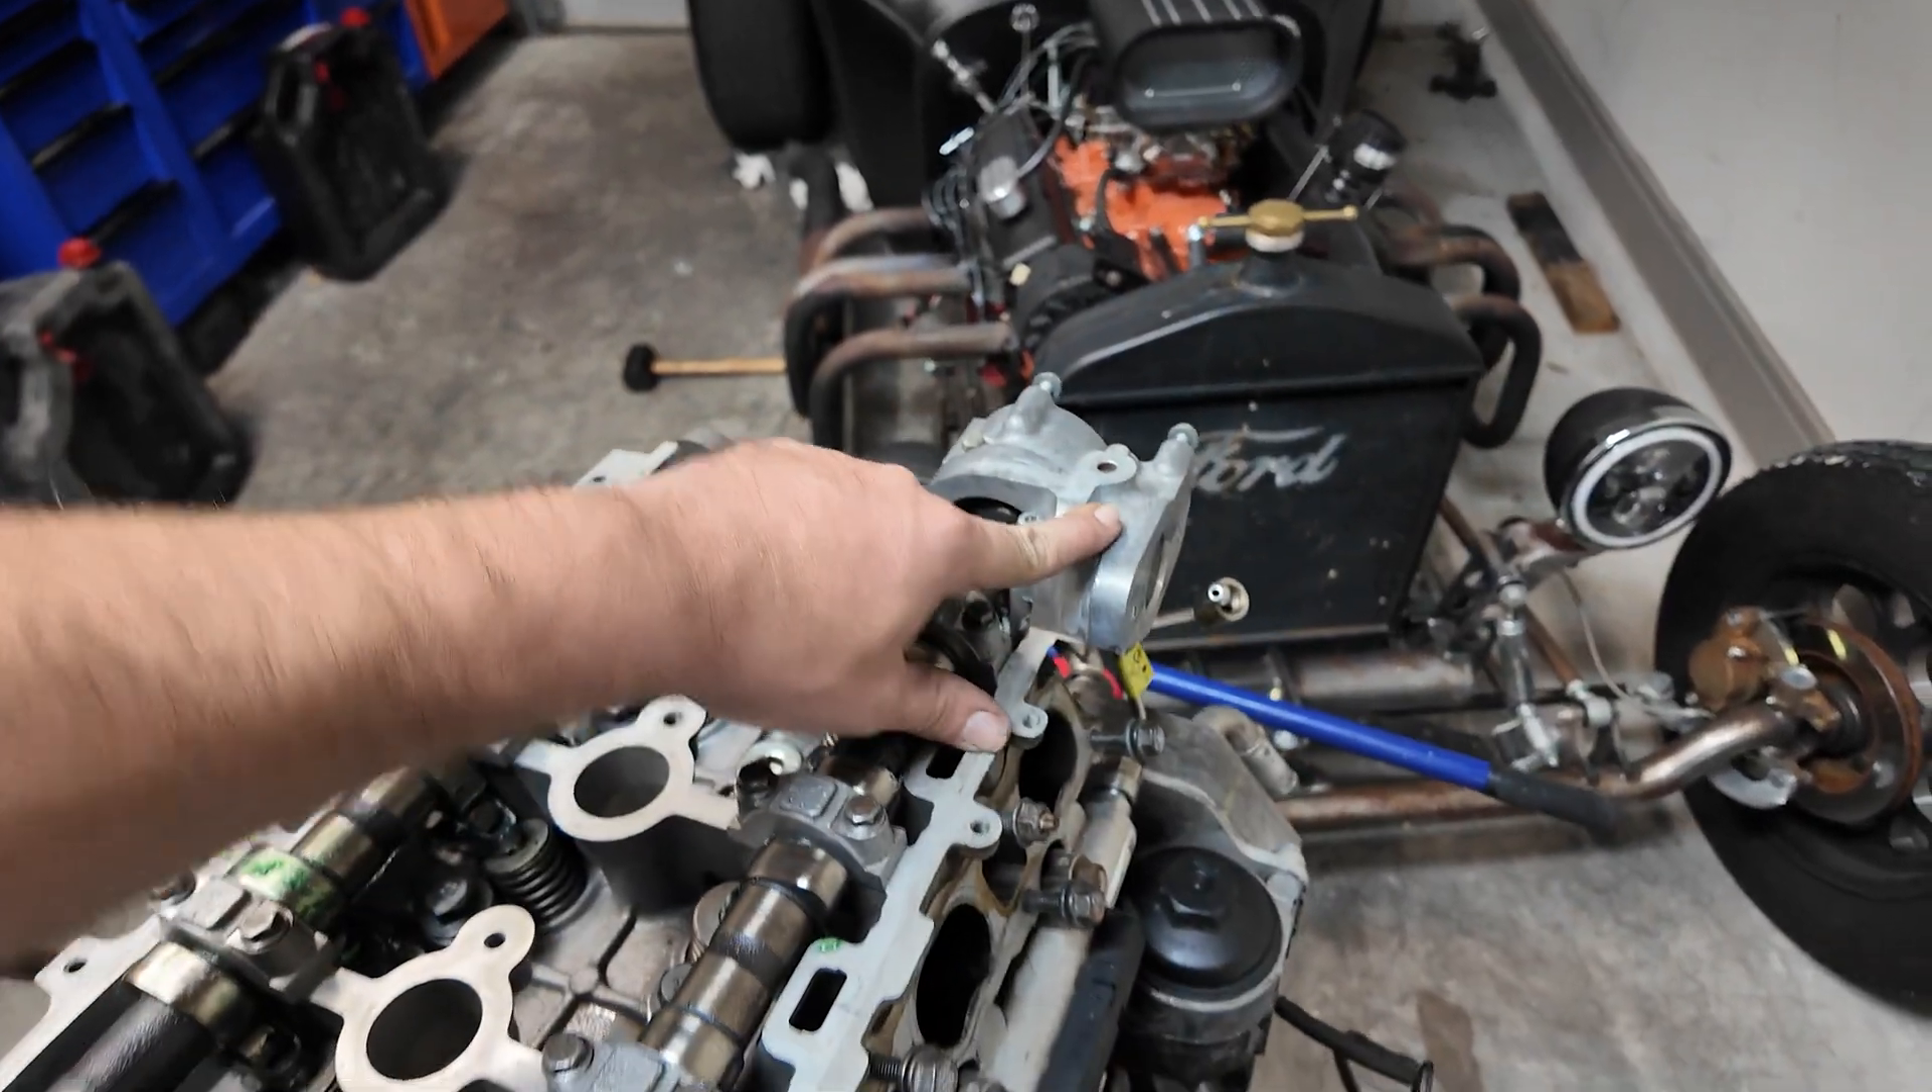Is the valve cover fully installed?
No.